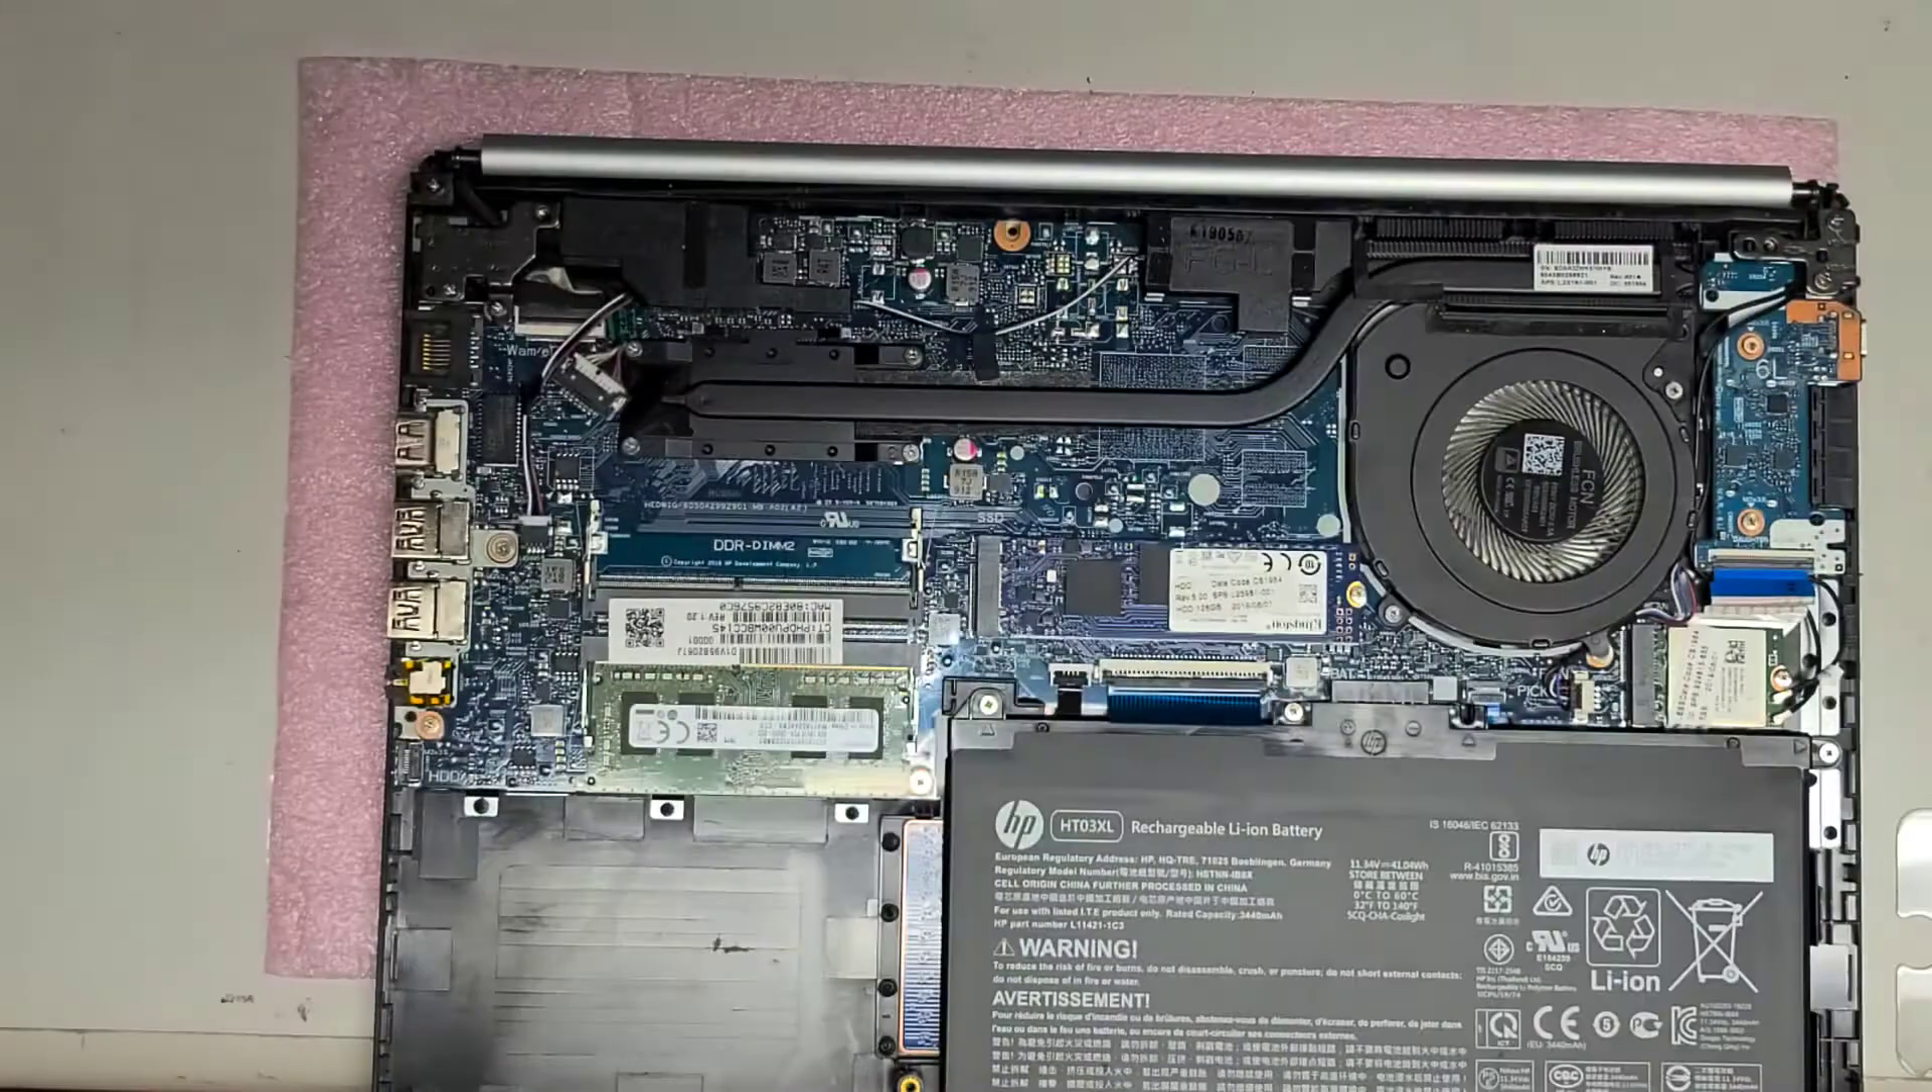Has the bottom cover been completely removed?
Yes.